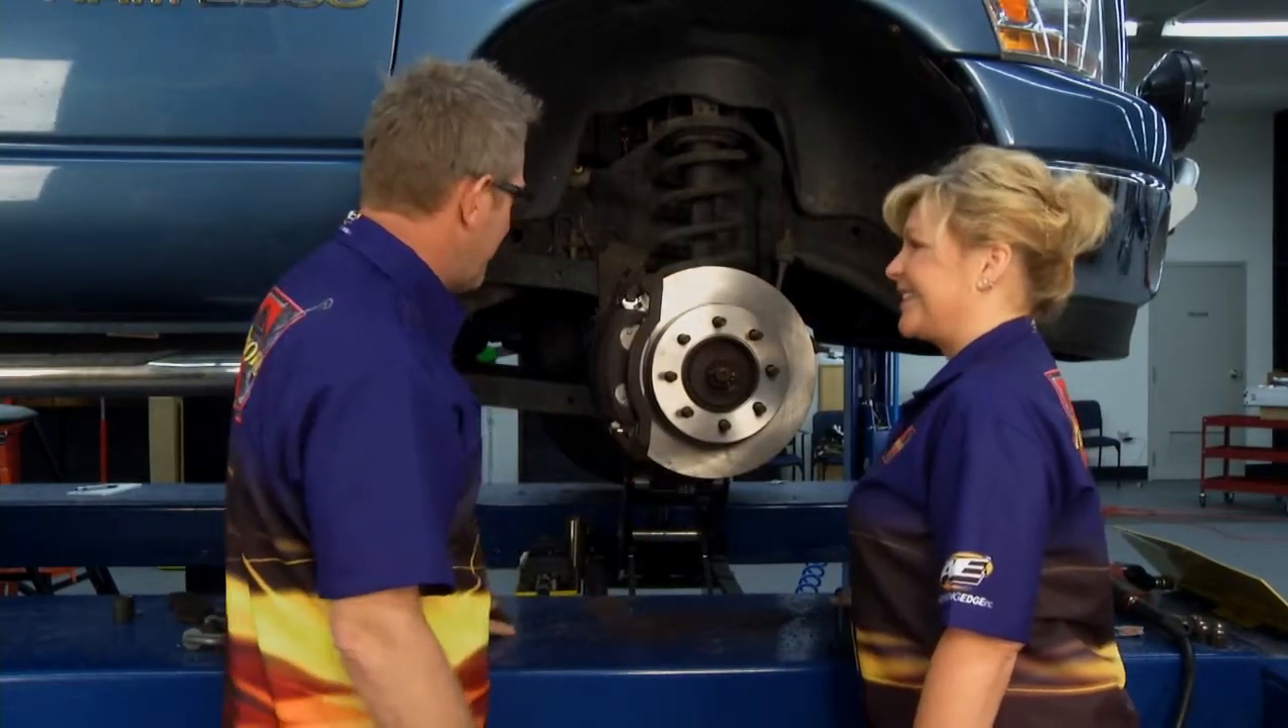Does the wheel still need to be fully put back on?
Yes.